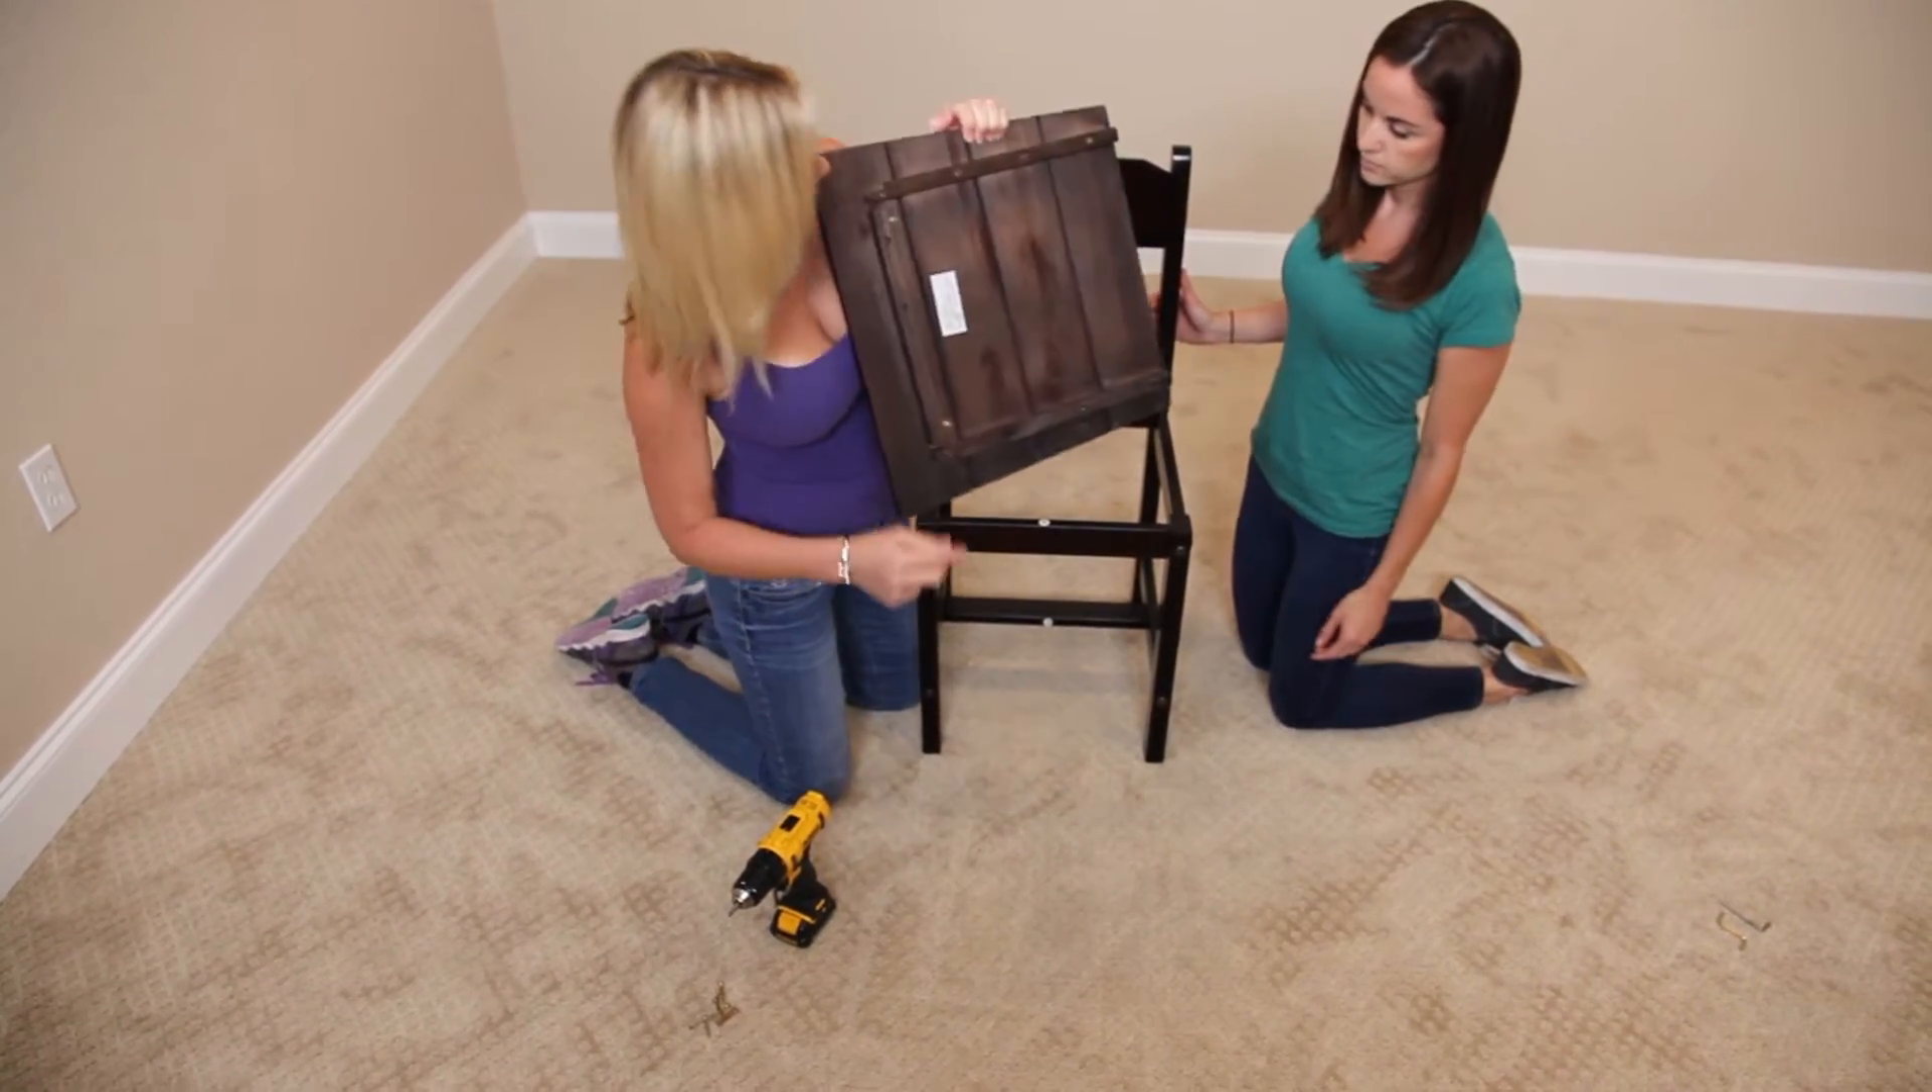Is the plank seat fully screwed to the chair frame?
No.